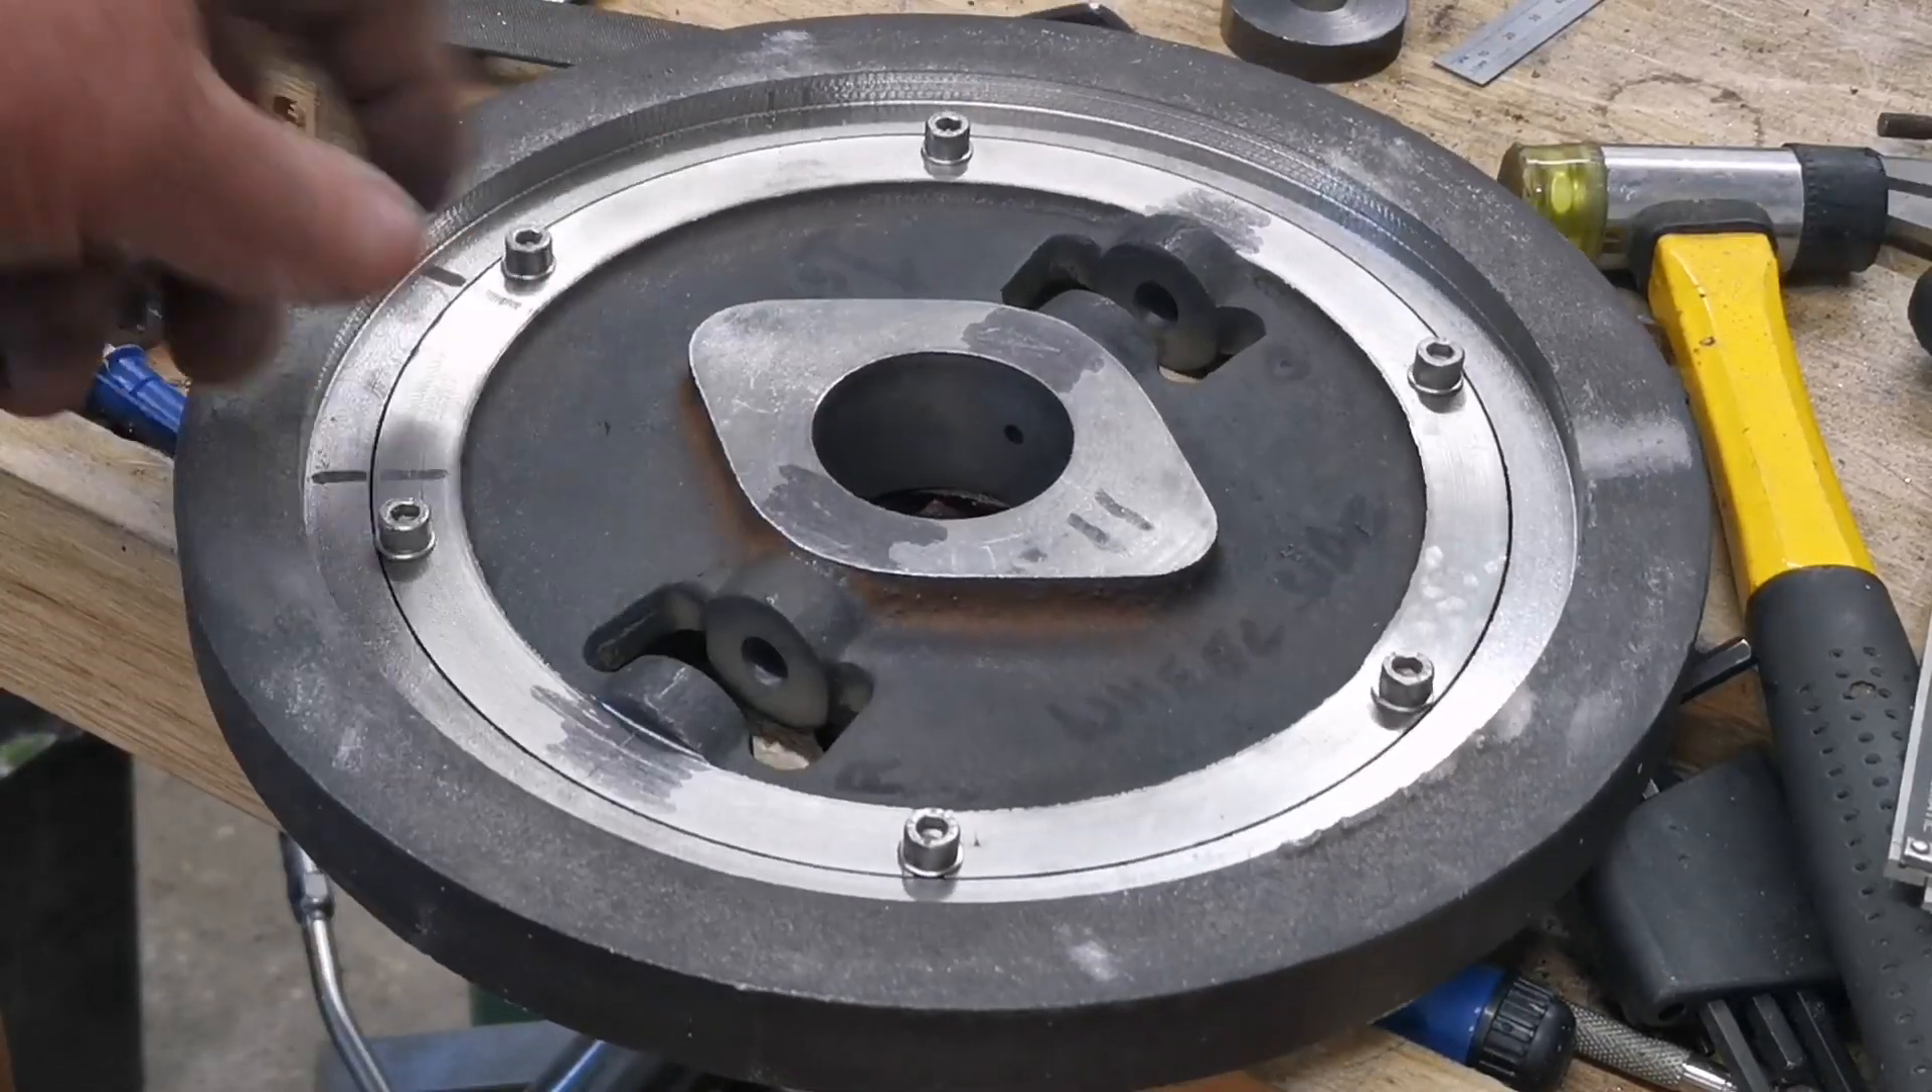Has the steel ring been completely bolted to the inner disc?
Yes.